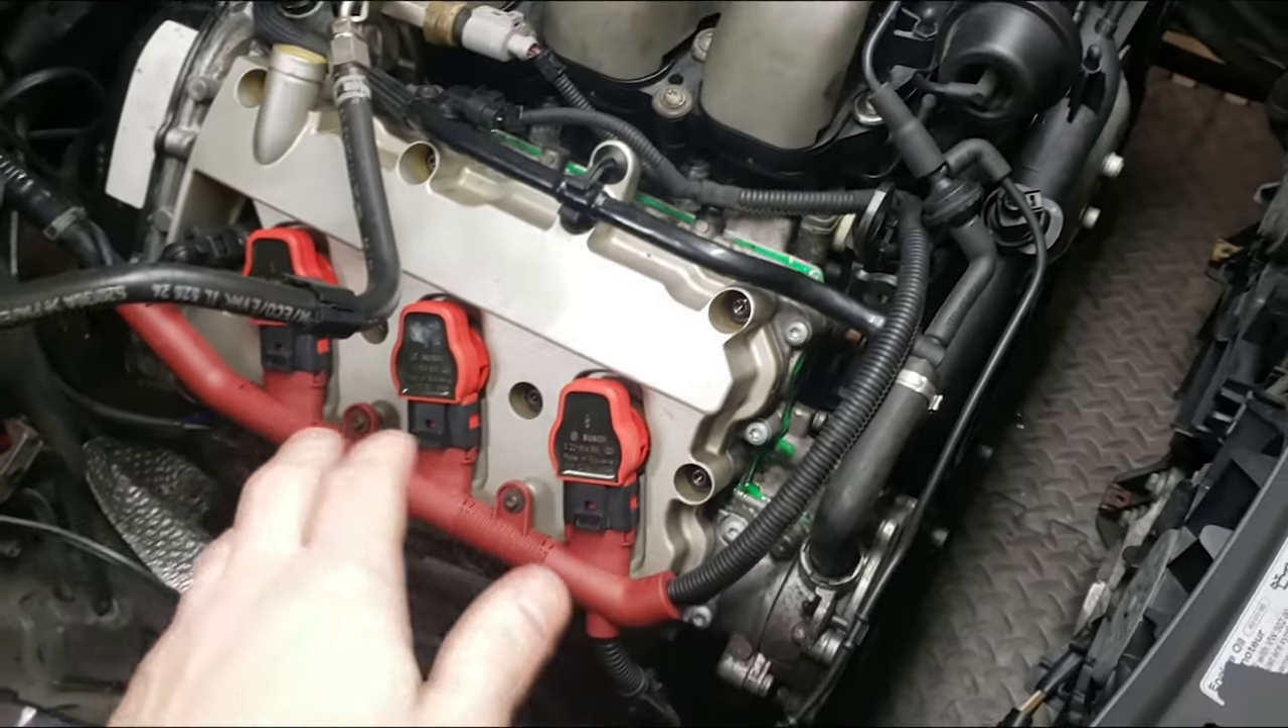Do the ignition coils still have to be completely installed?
No.